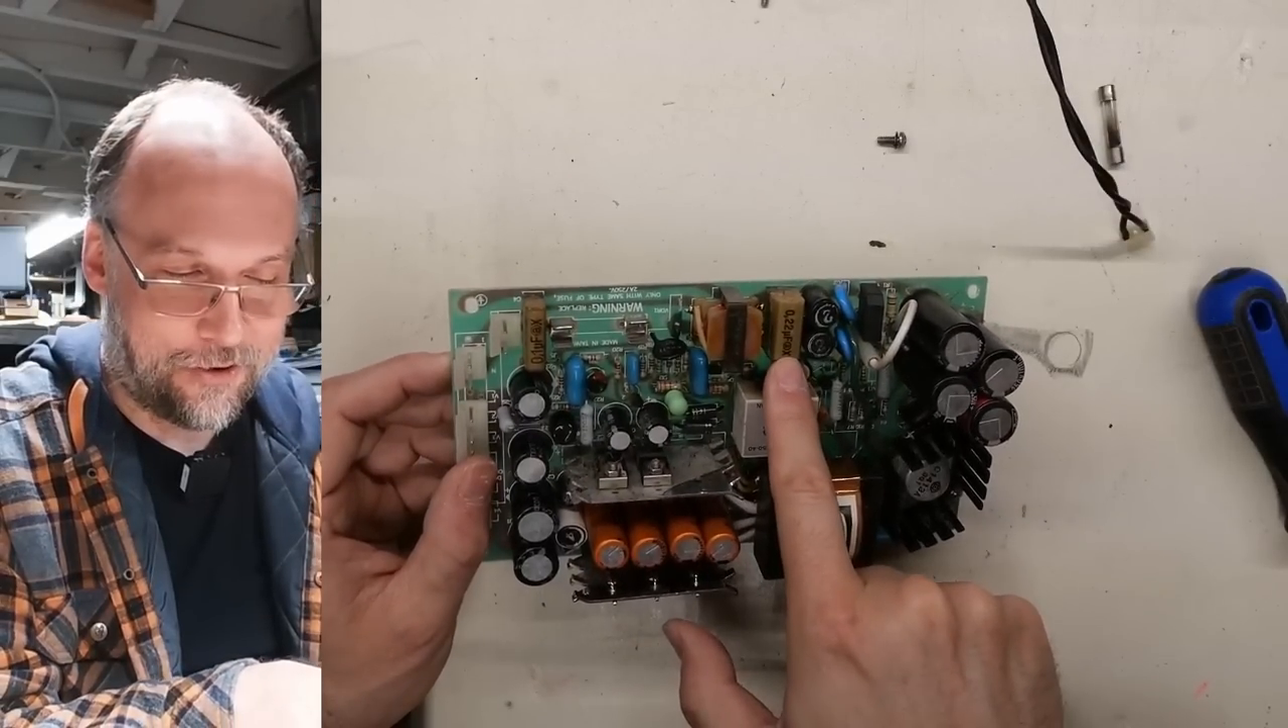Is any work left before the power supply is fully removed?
No.